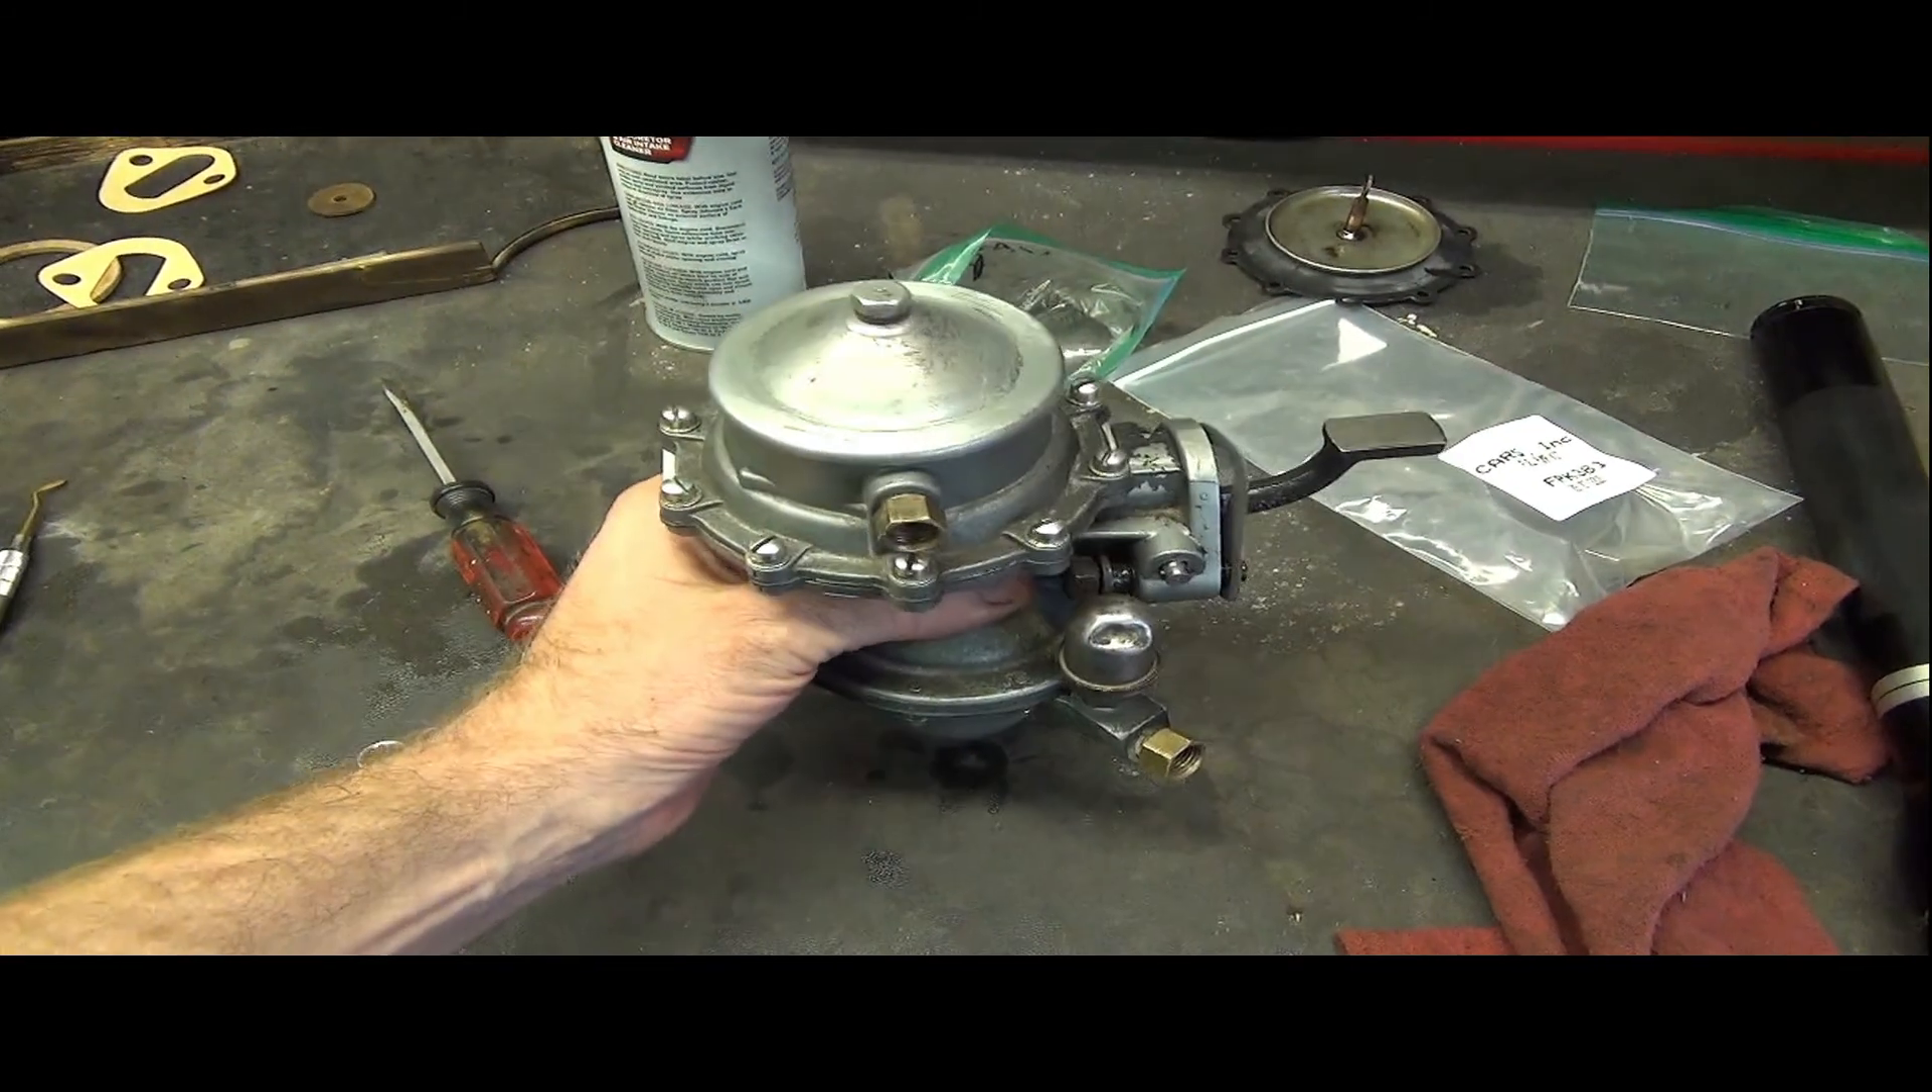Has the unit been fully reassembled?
Yes.